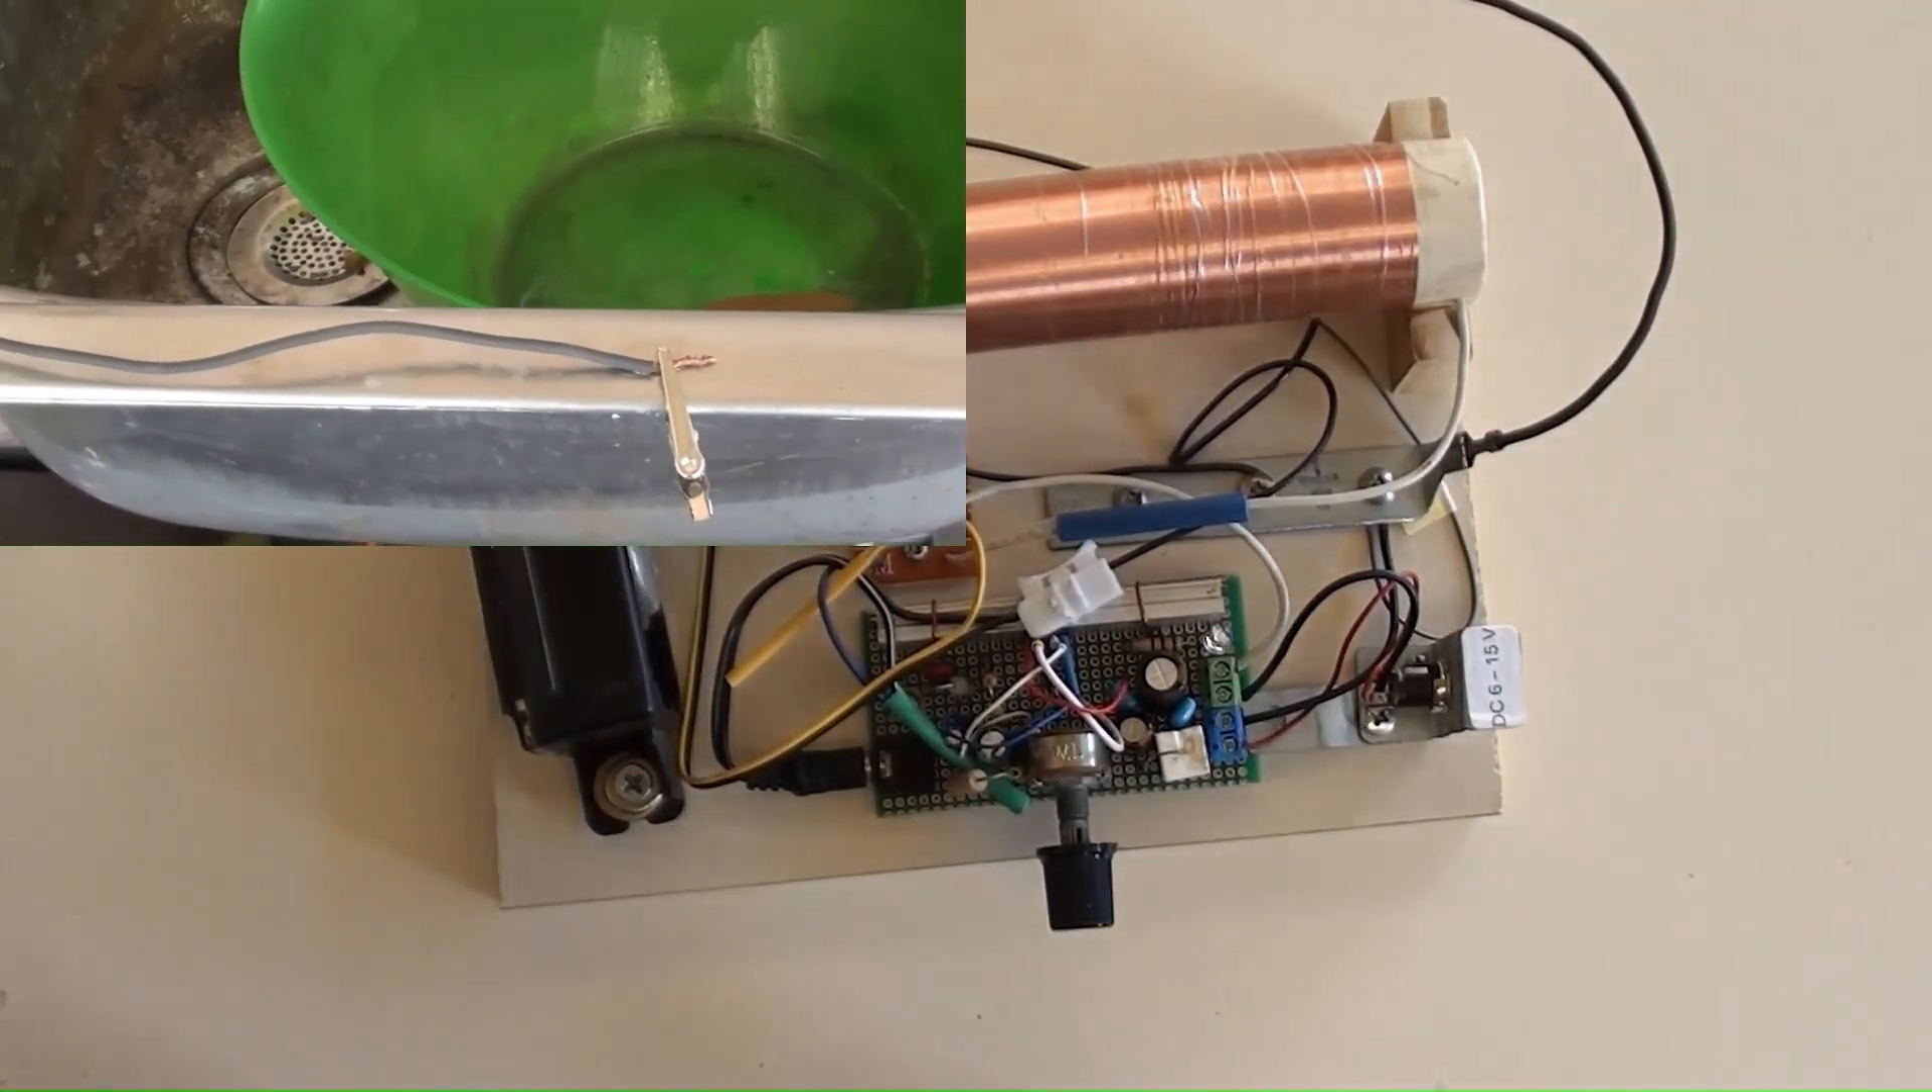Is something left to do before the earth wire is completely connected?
No.